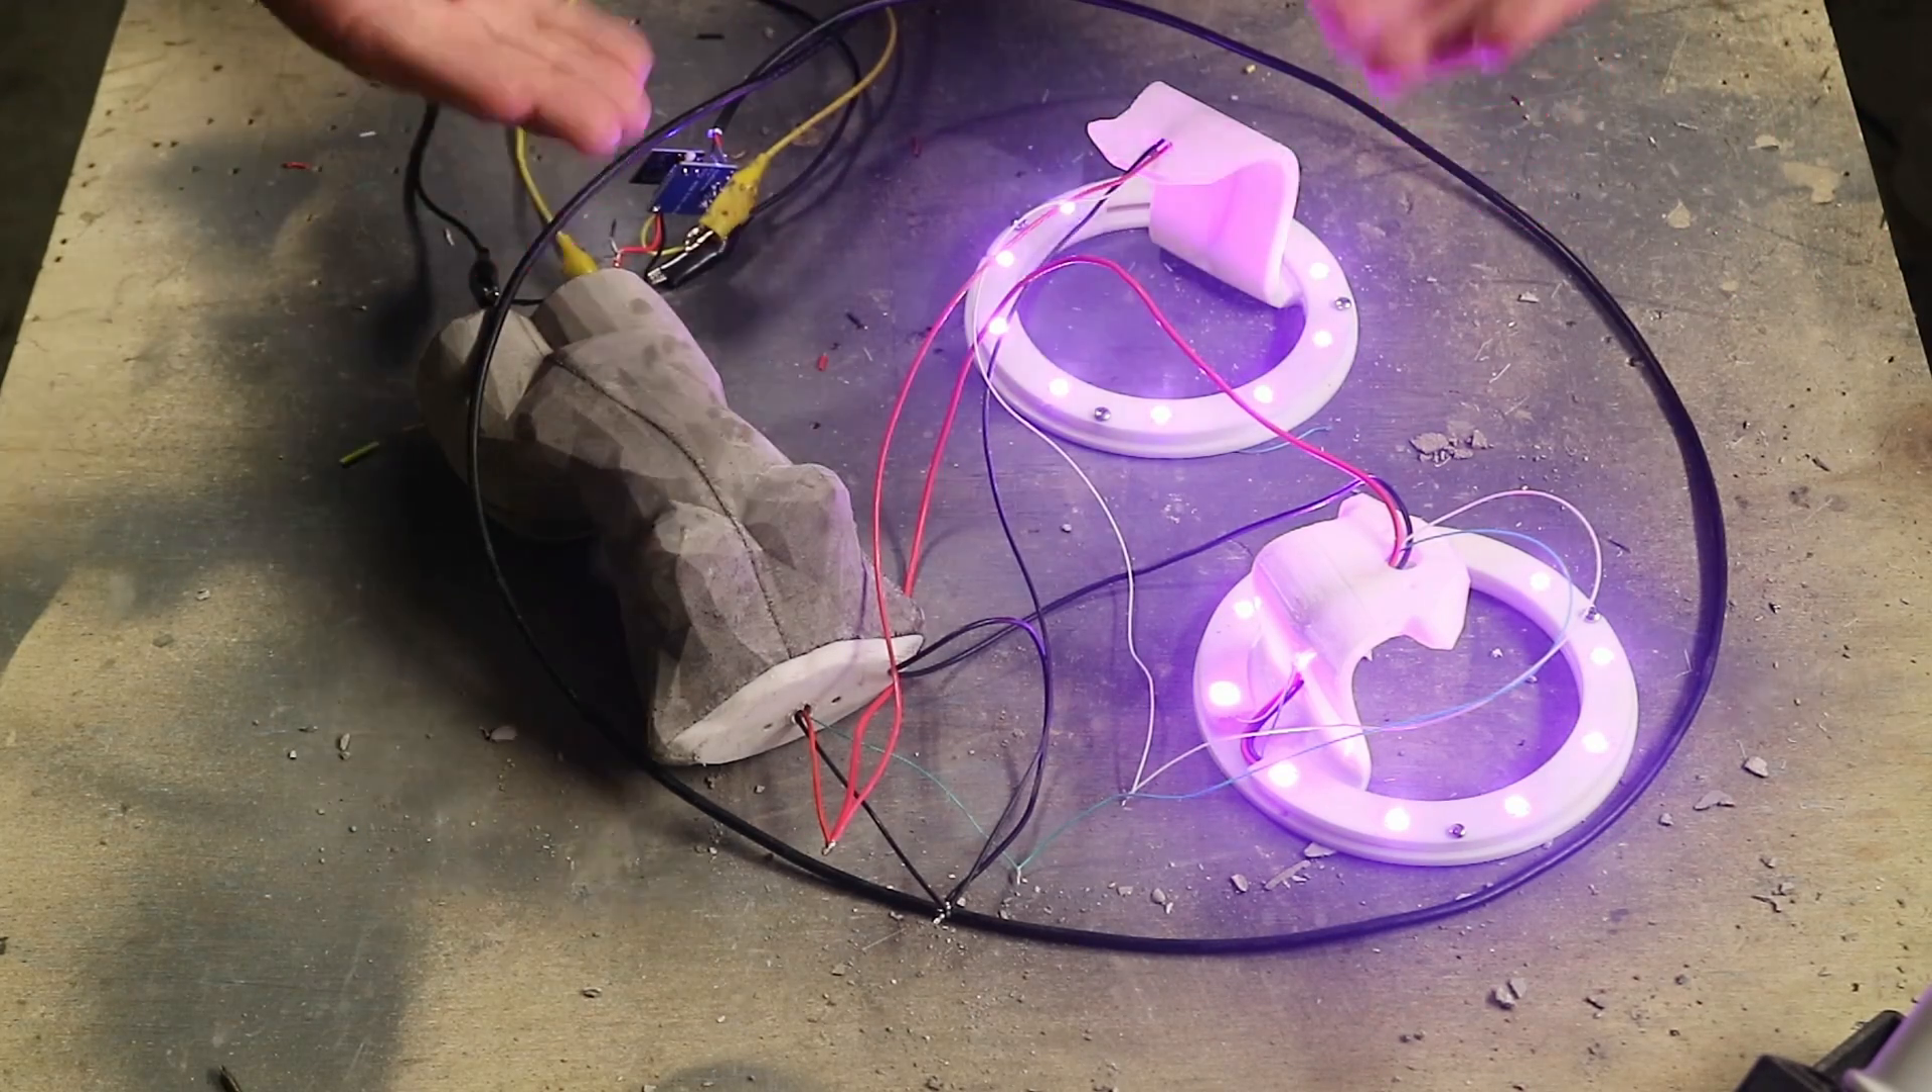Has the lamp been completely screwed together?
No.